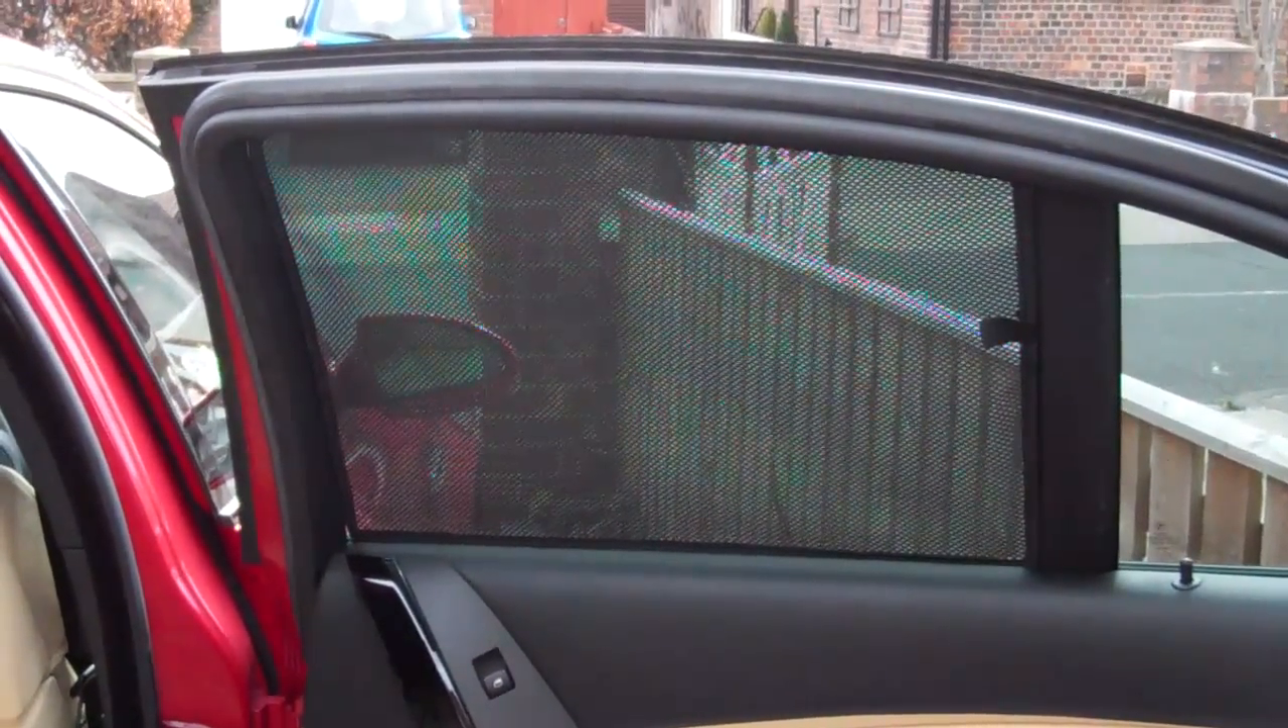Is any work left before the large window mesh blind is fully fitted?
No.